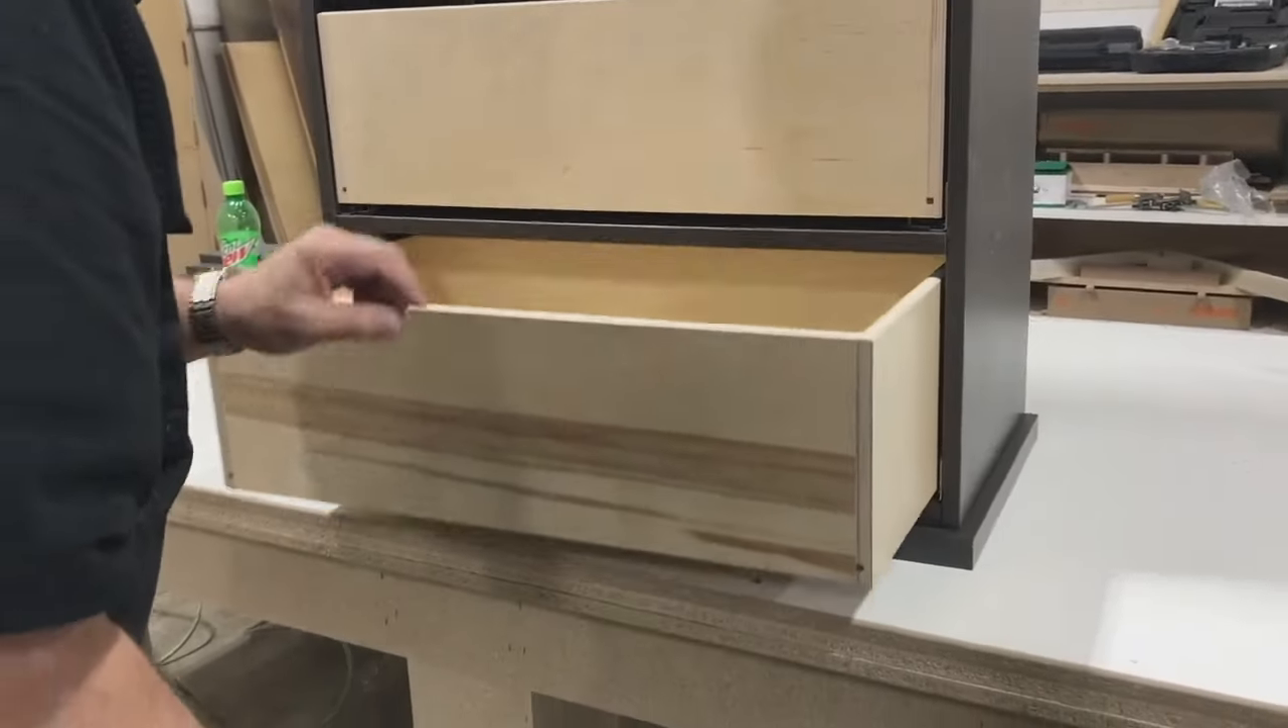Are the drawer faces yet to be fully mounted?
Yes.